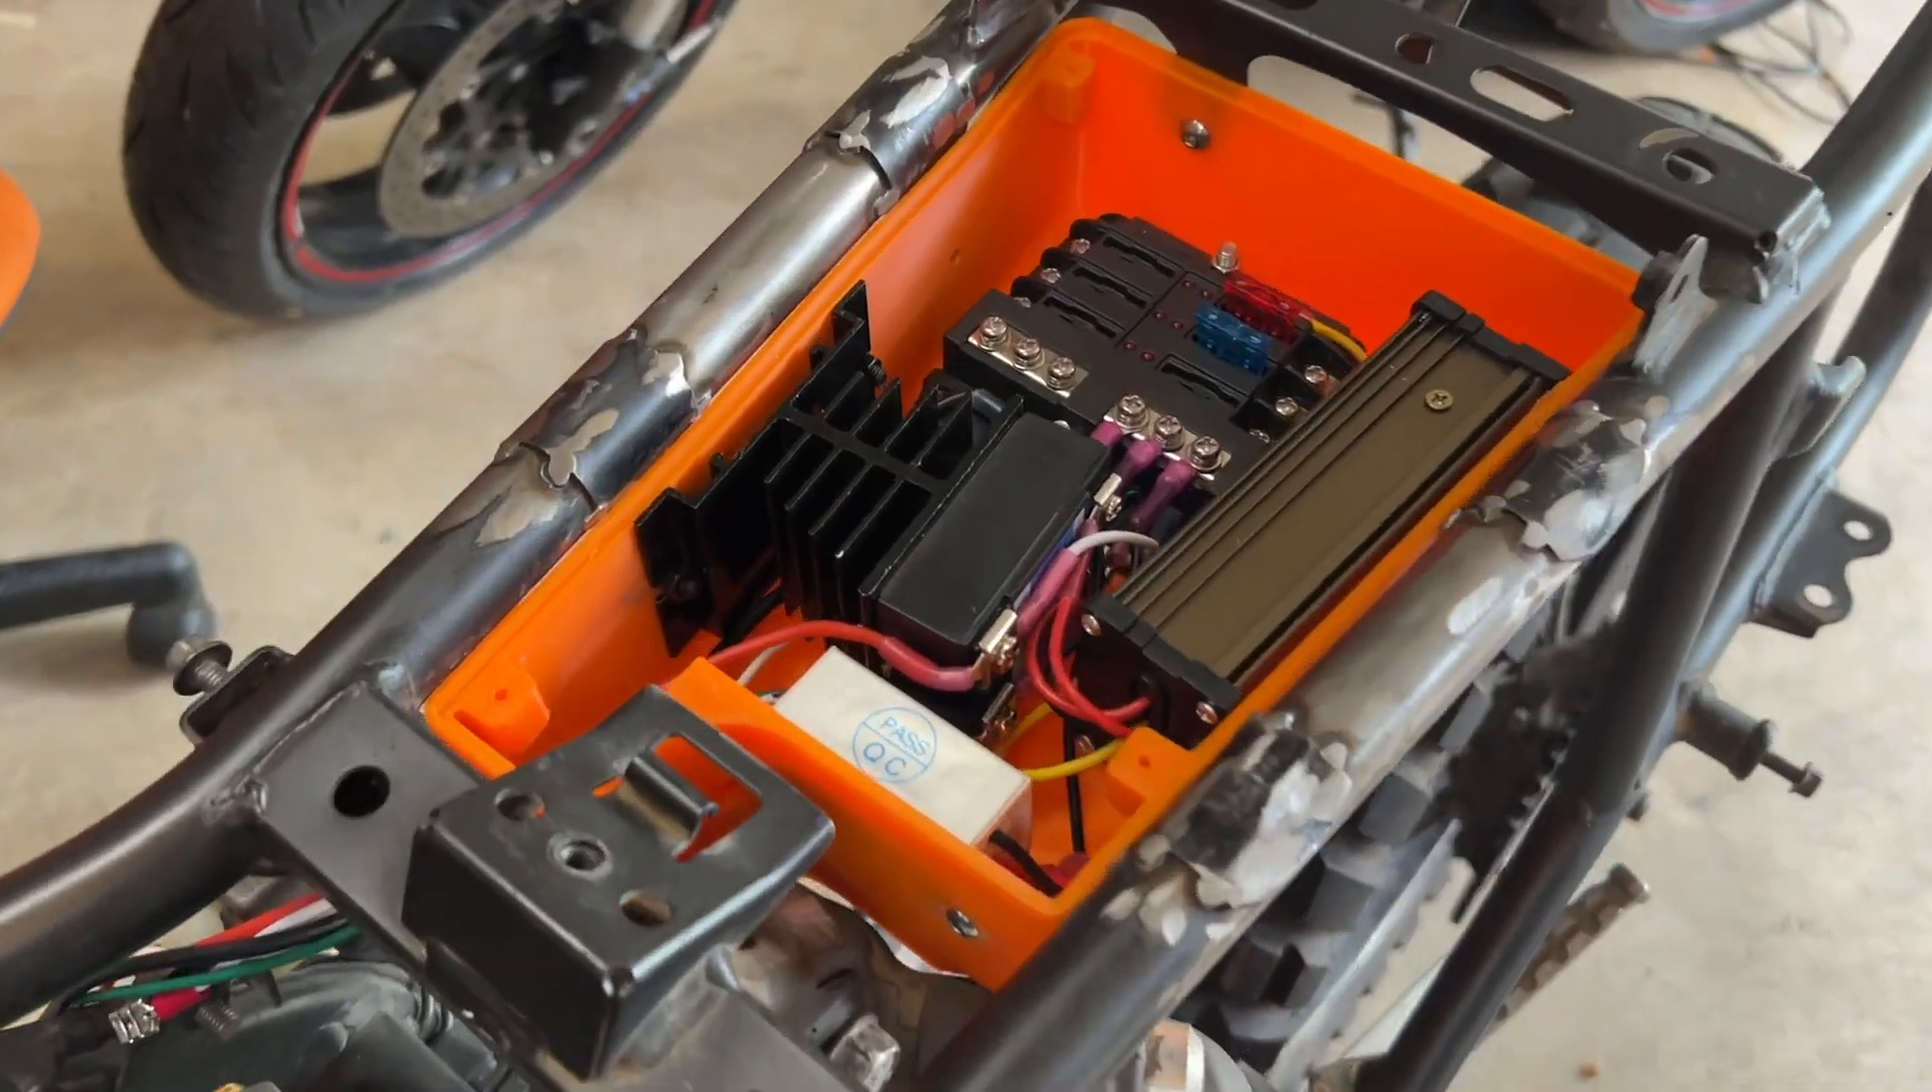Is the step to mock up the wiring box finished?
Yes.